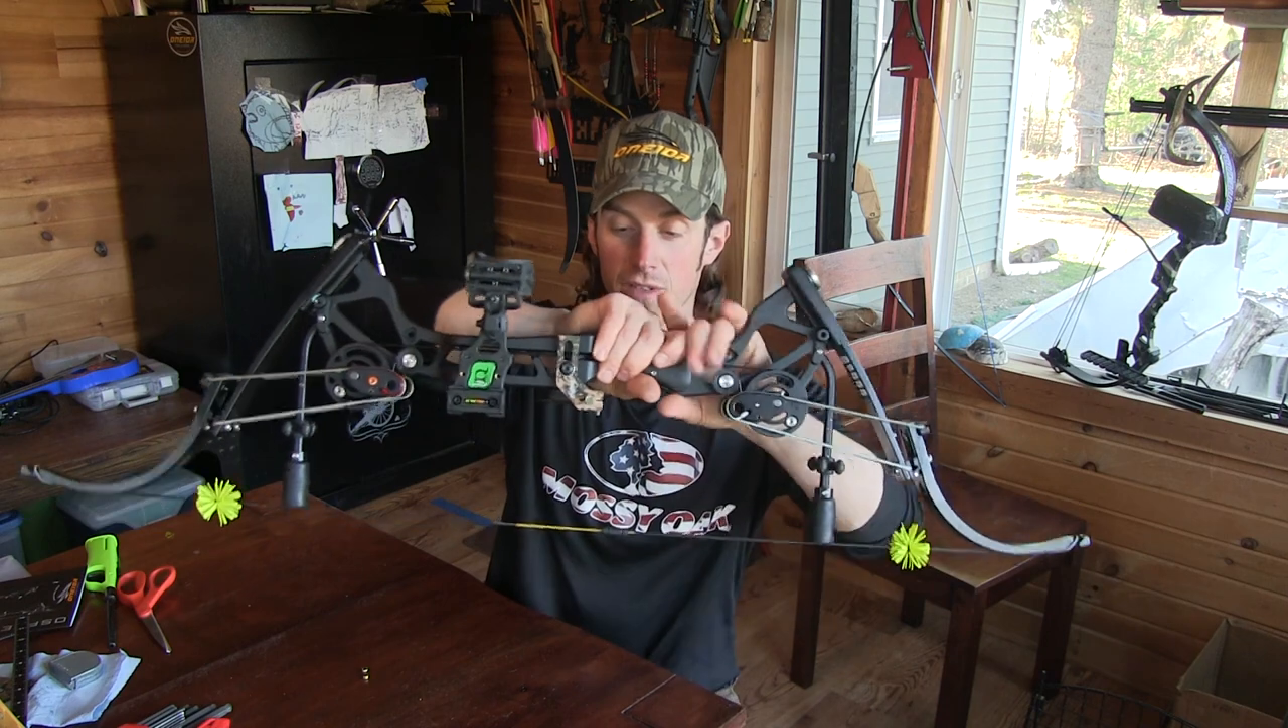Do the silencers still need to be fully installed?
No.